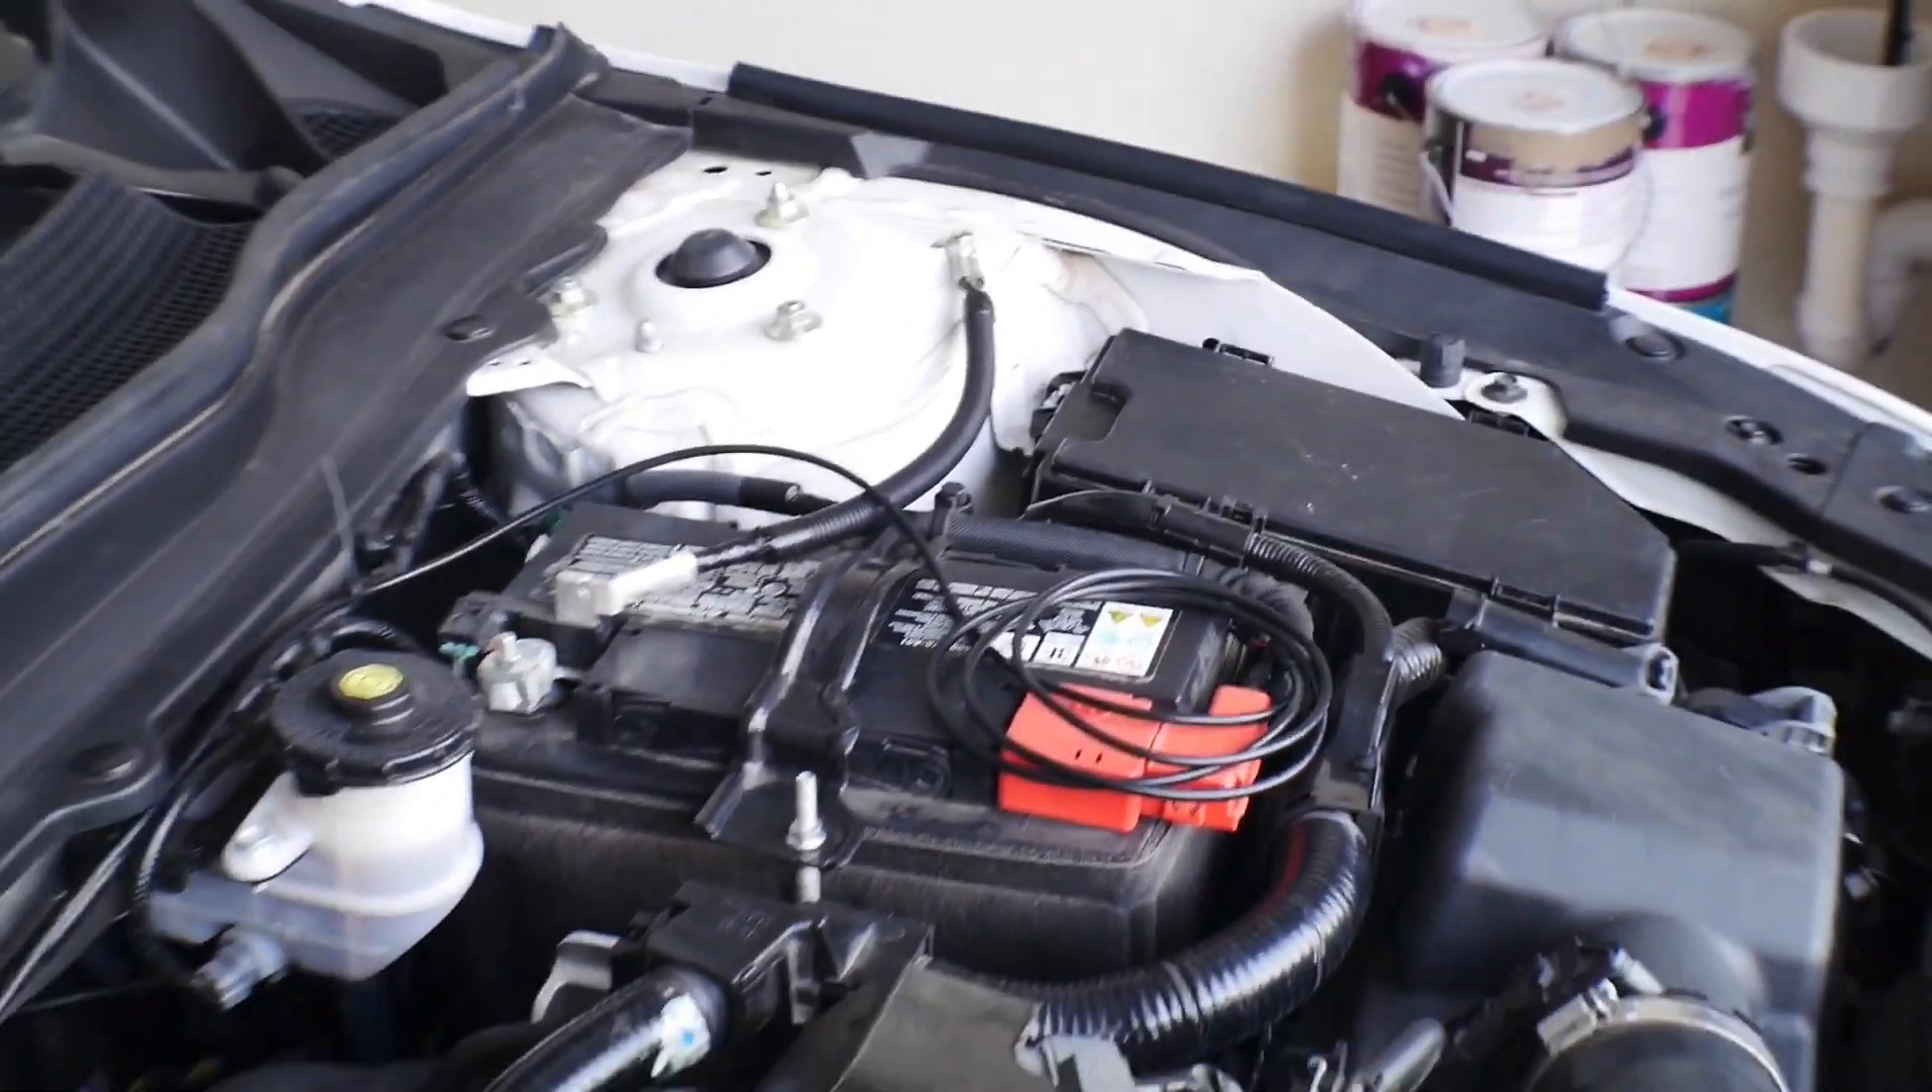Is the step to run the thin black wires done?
No.